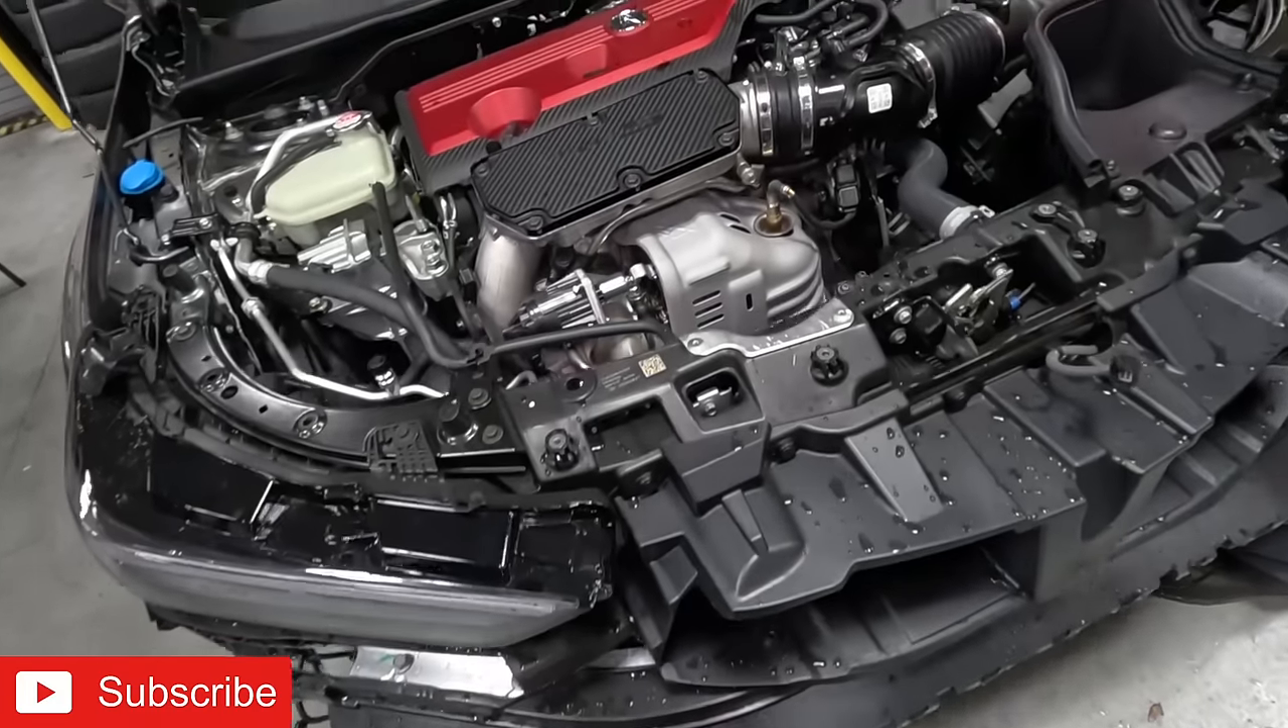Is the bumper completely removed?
Yes.